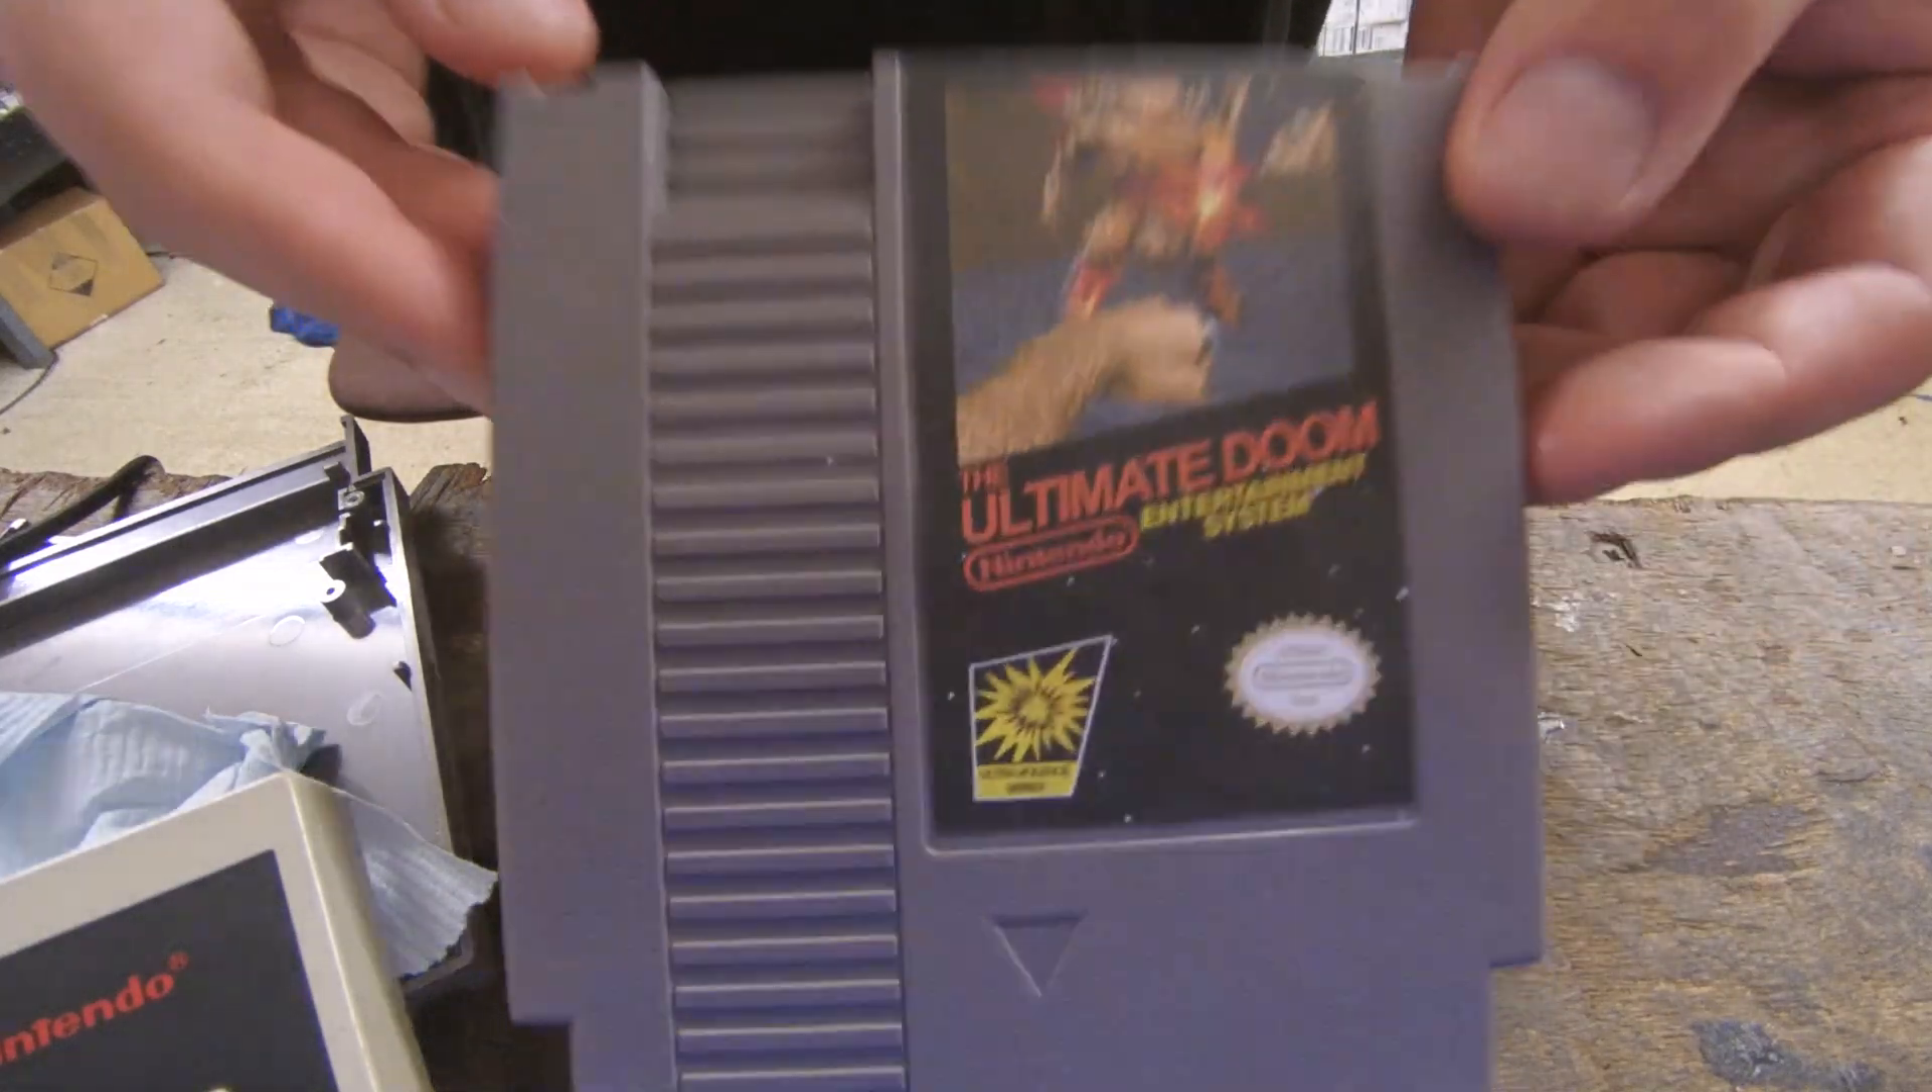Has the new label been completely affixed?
Yes.